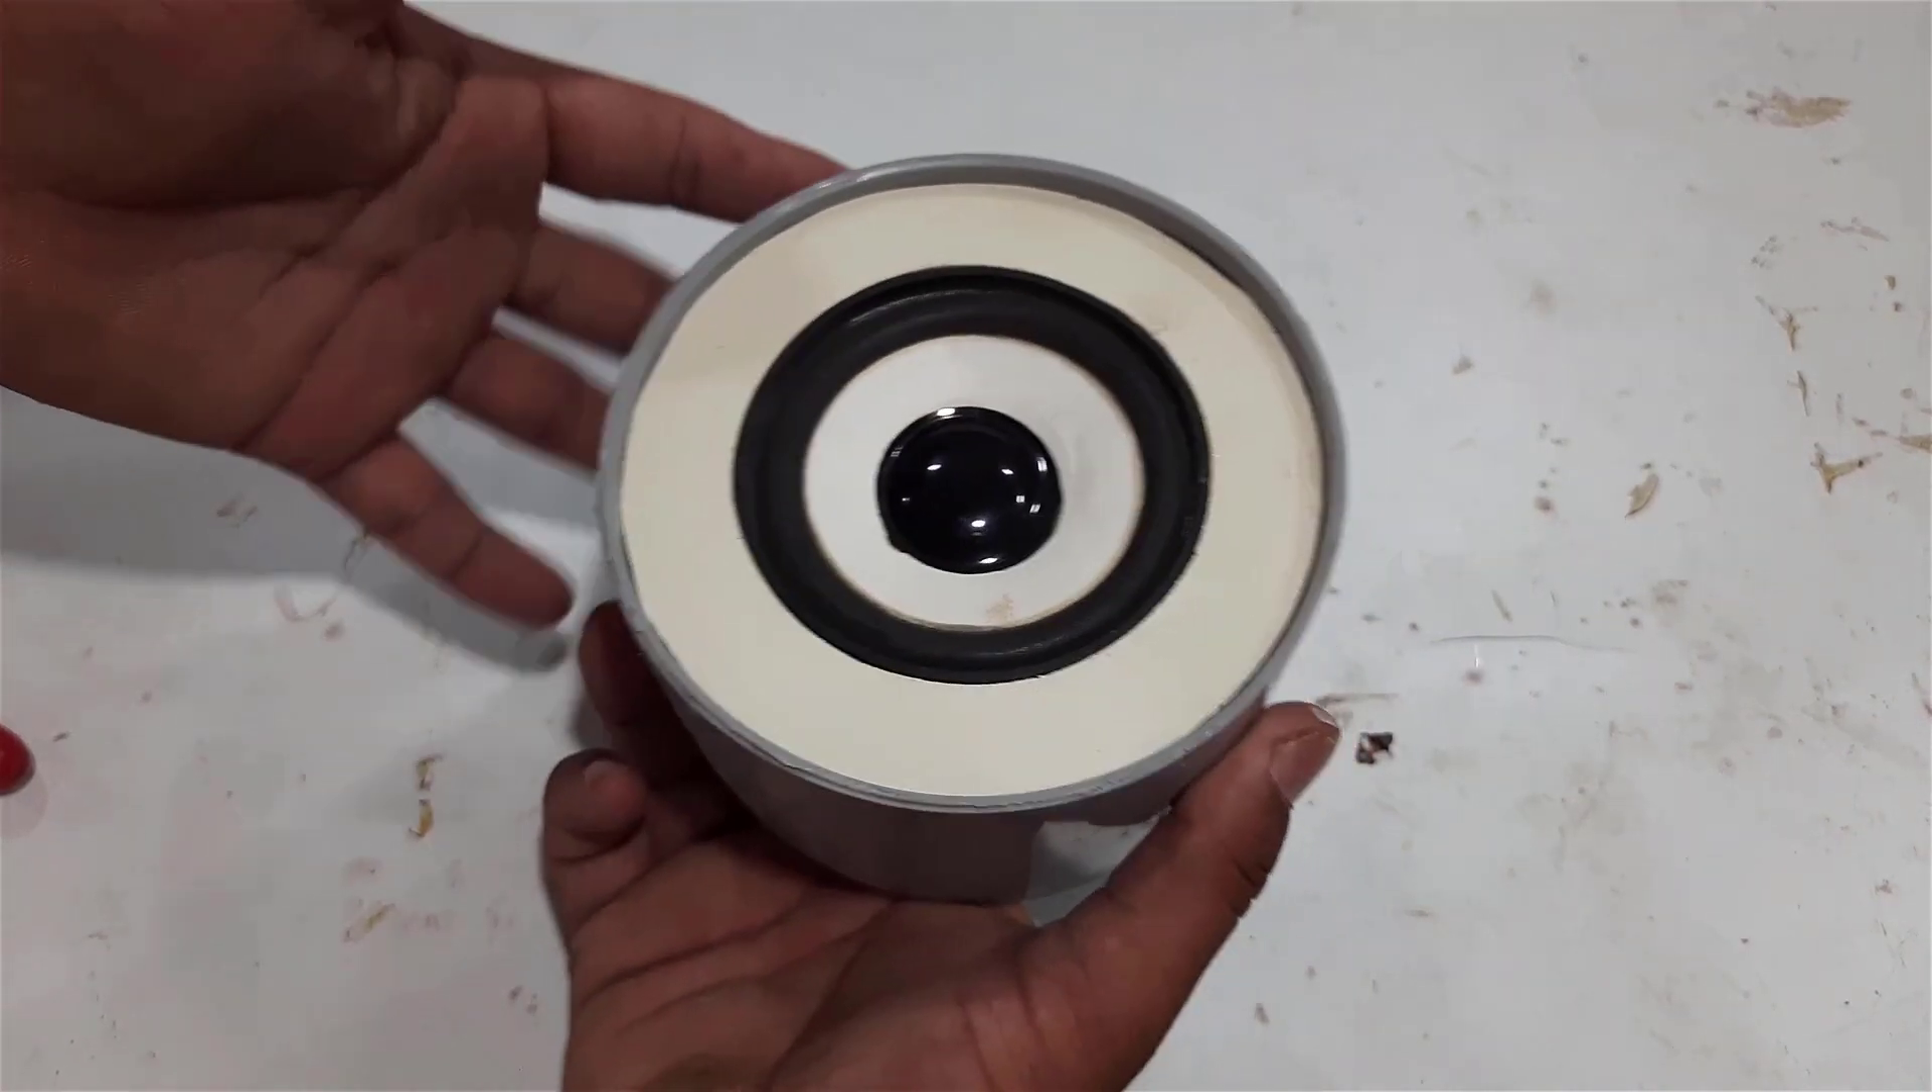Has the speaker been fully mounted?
Yes.